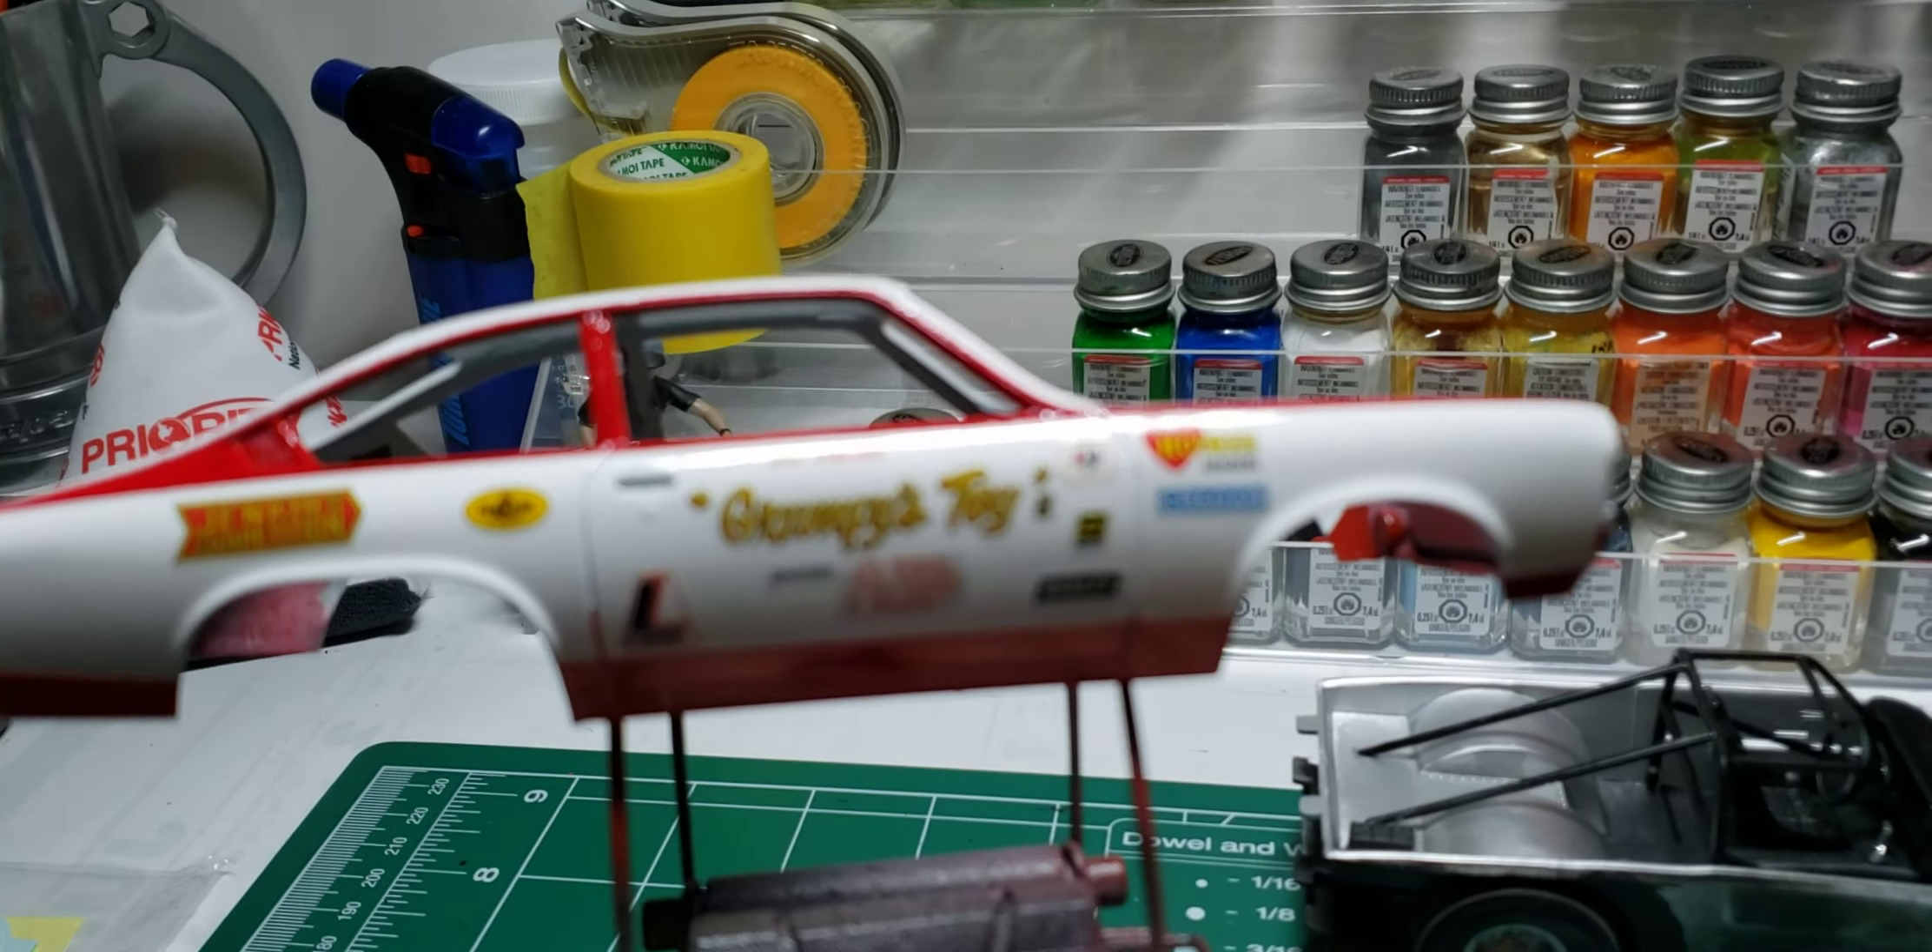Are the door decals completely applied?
Yes.